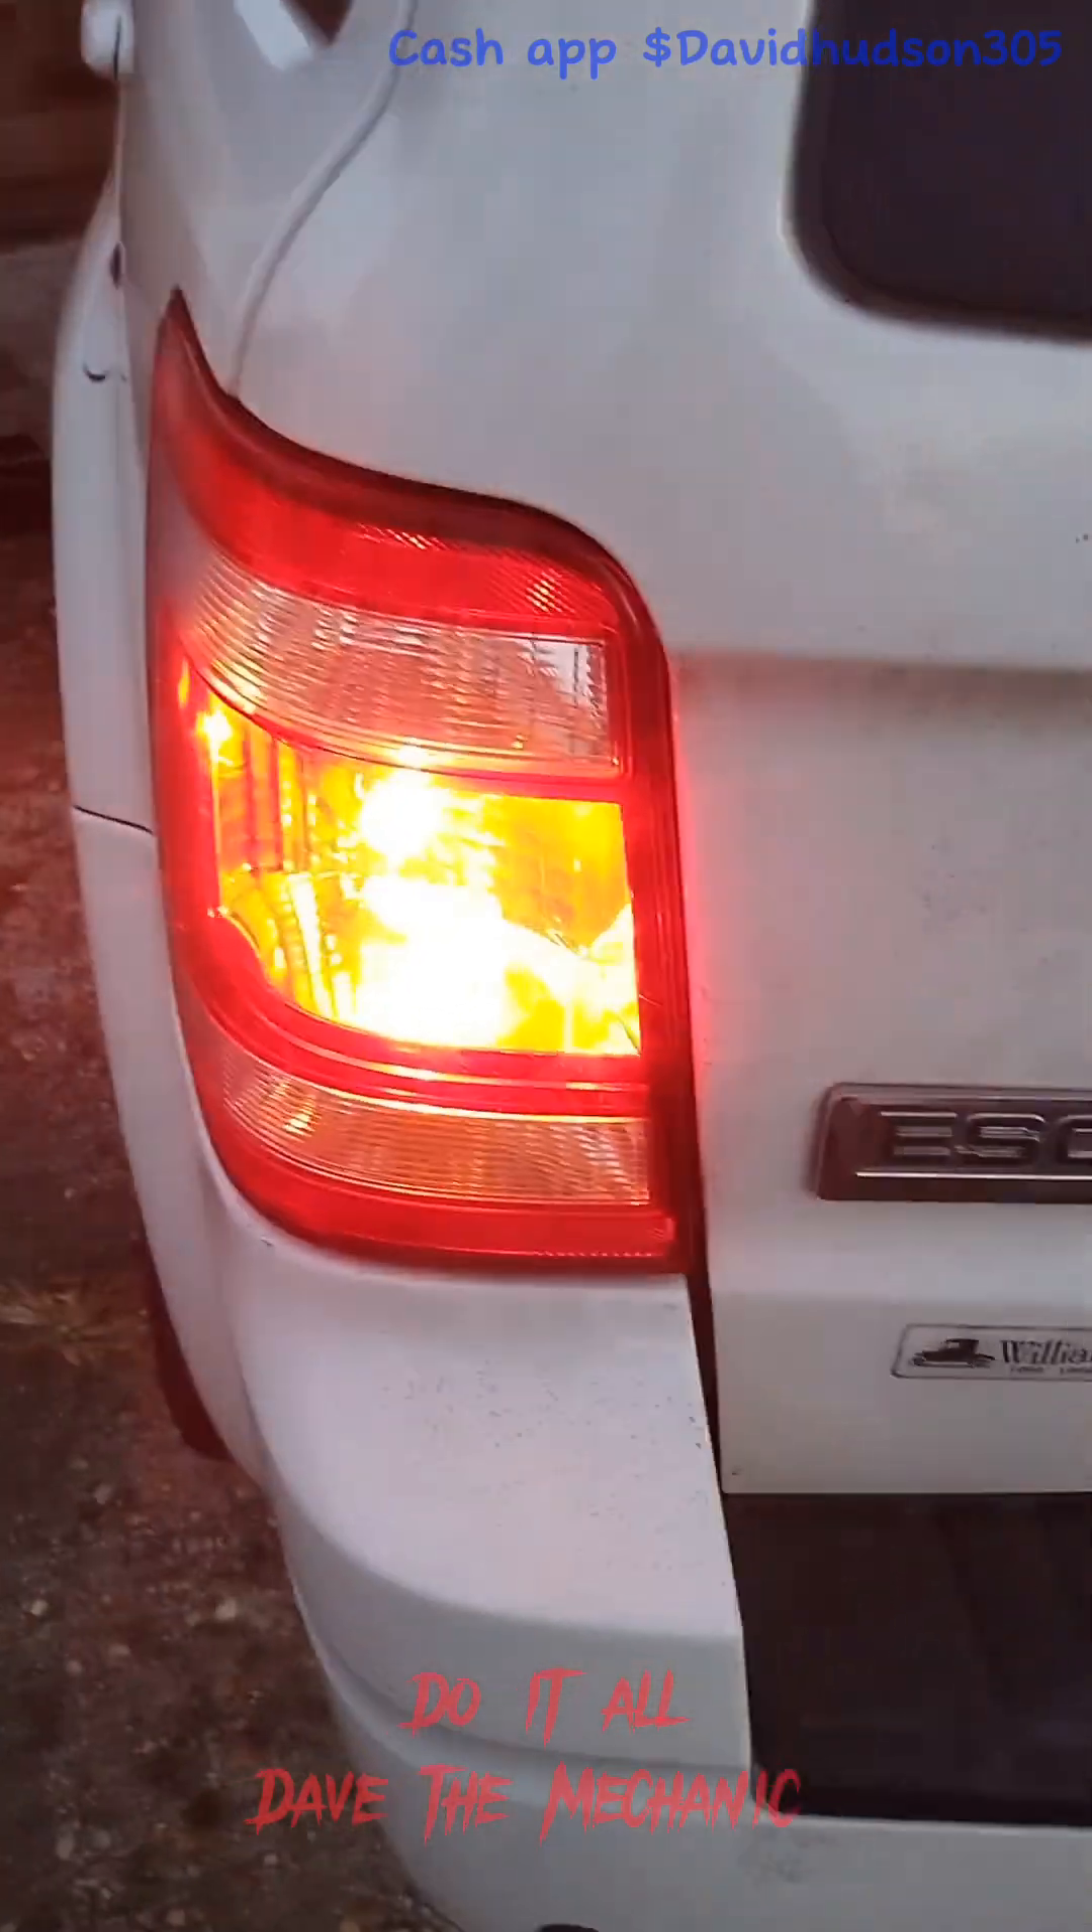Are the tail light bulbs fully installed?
Yes.